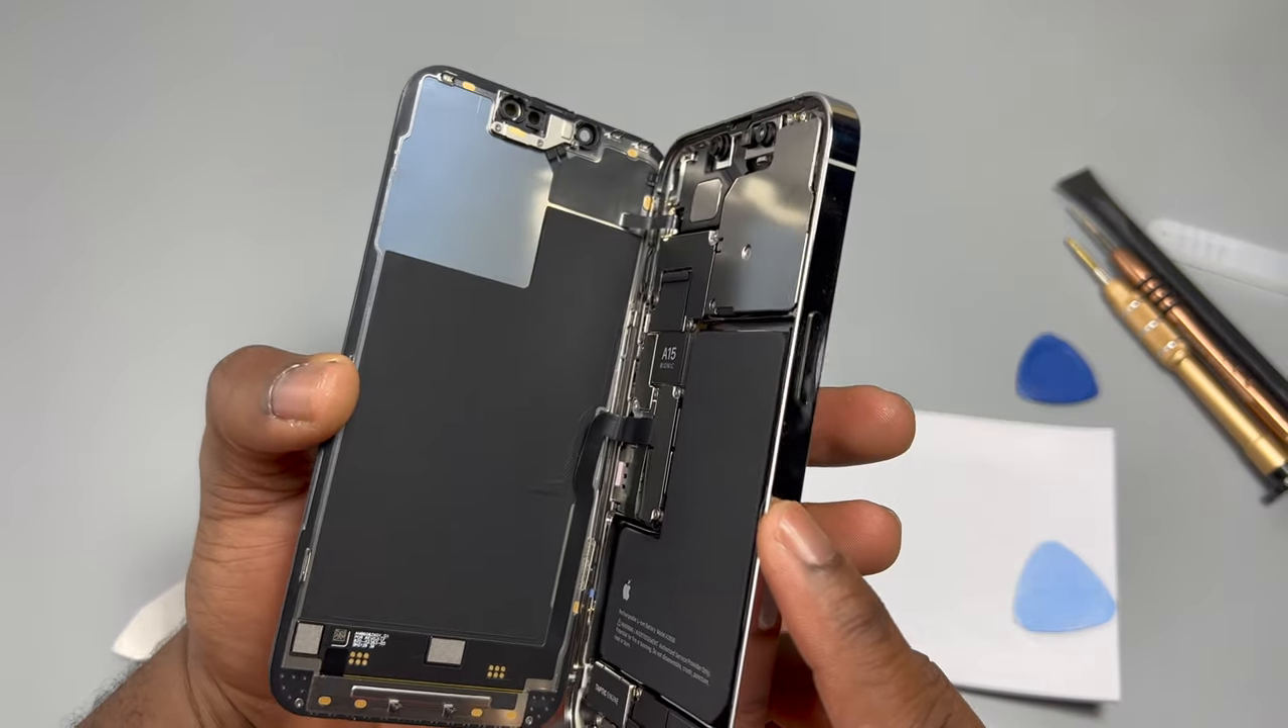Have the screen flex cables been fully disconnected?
No.